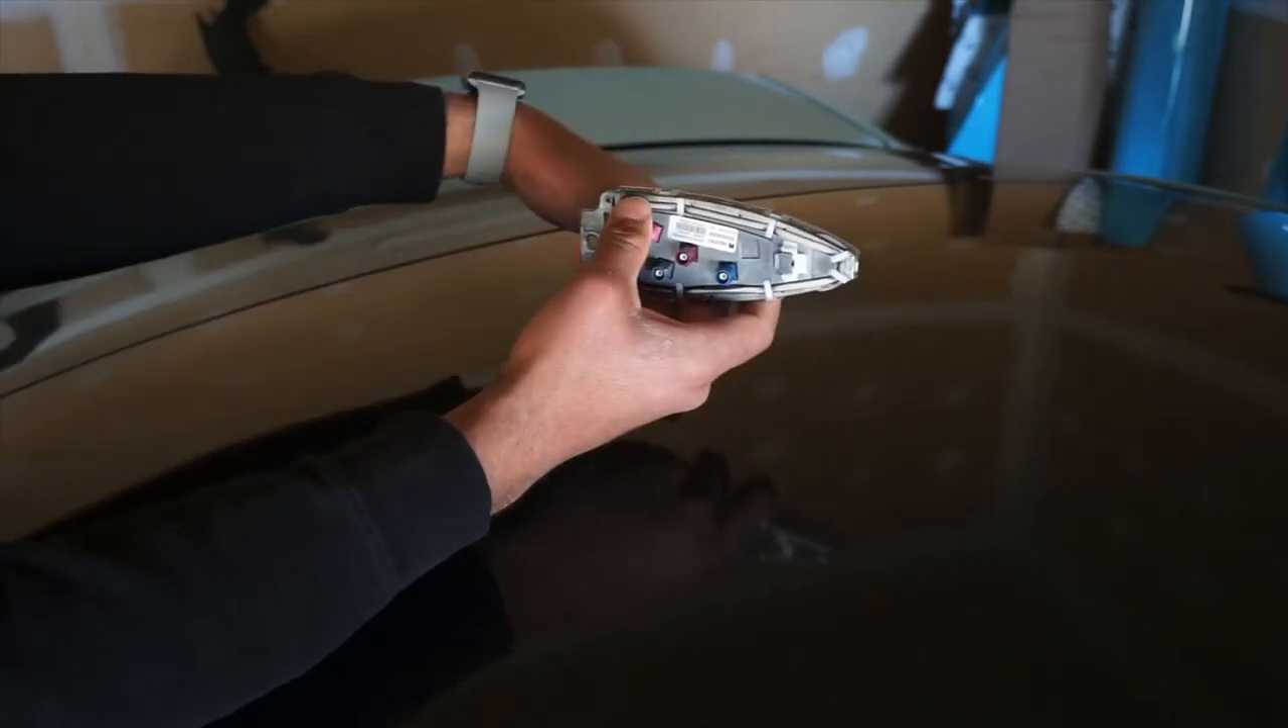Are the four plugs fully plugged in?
No.